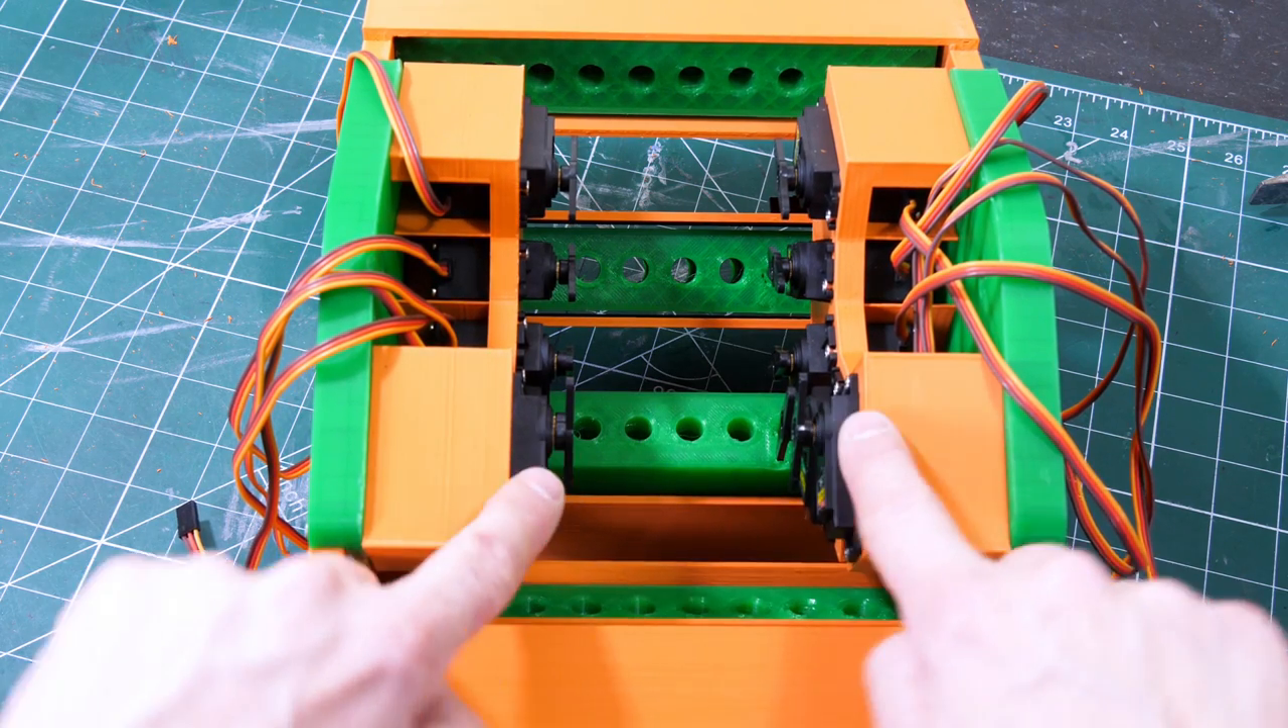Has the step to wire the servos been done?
No.